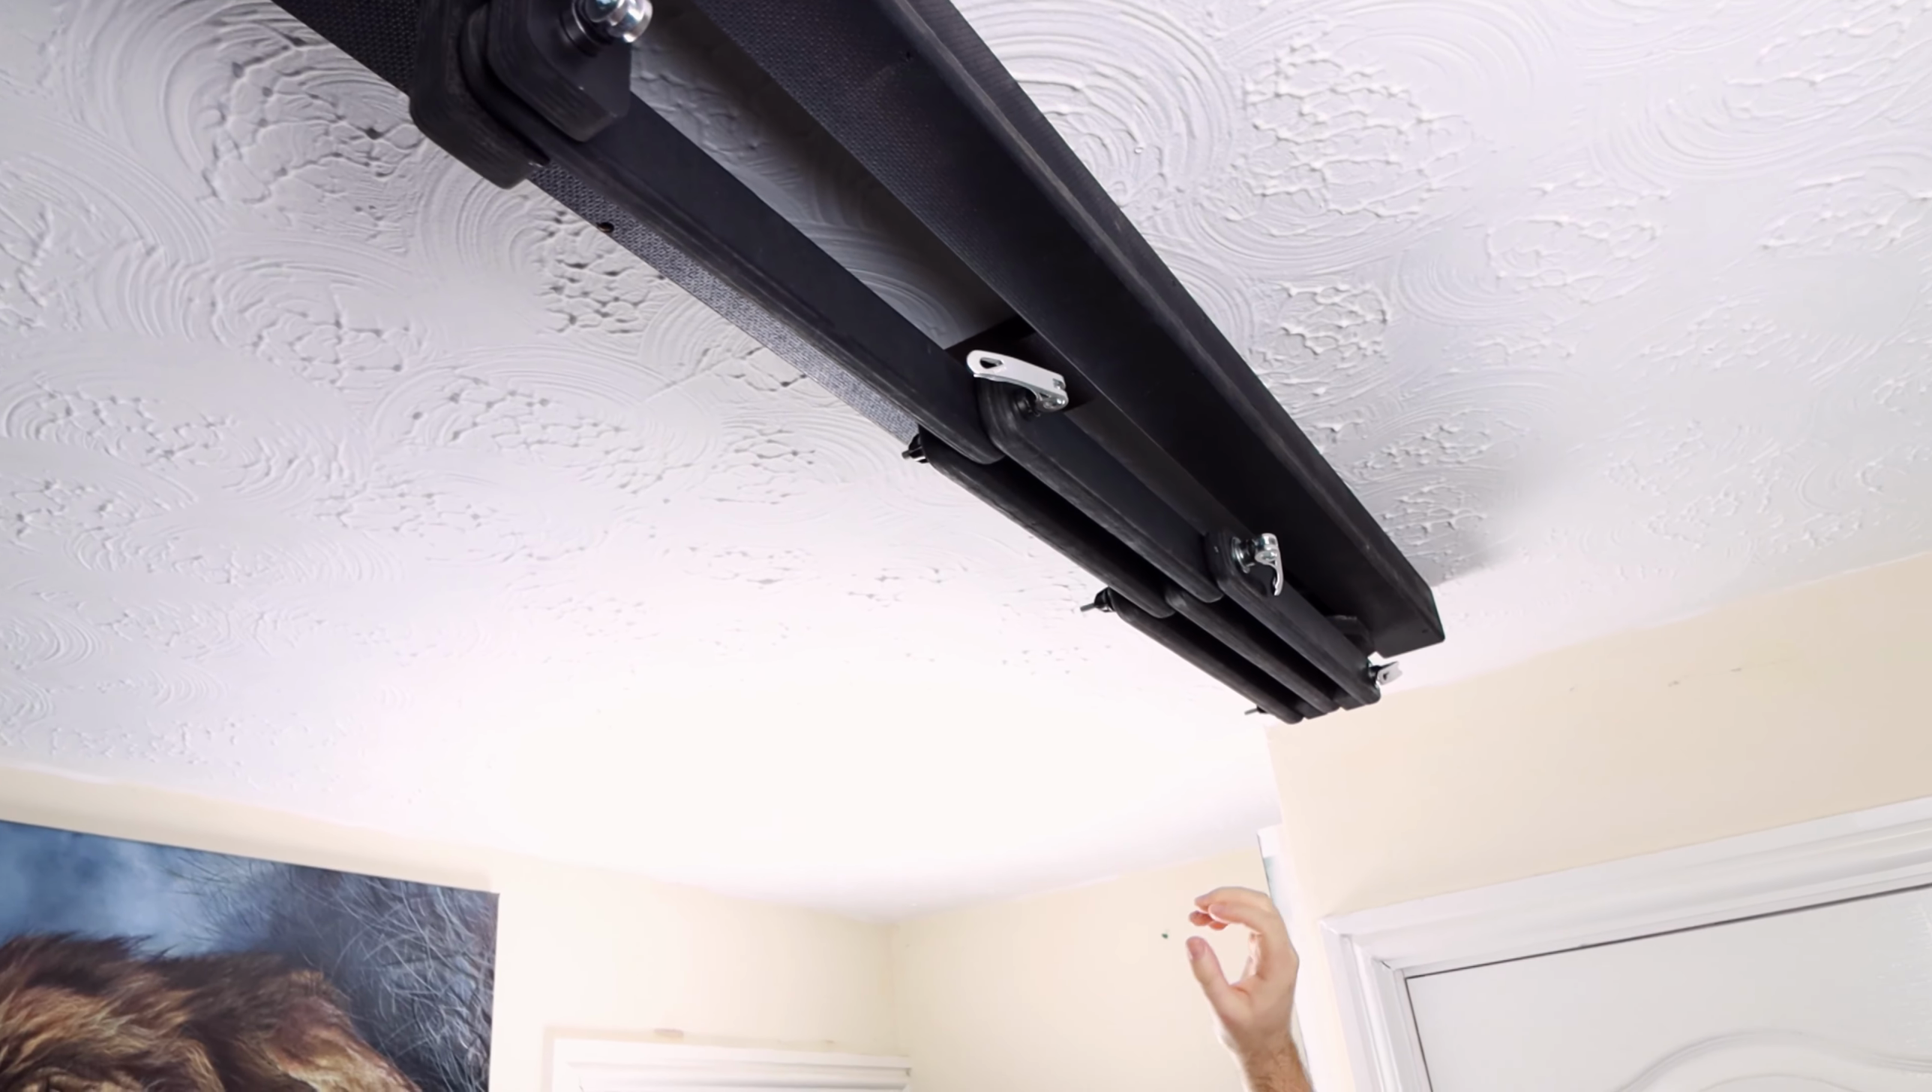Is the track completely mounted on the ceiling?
Yes.